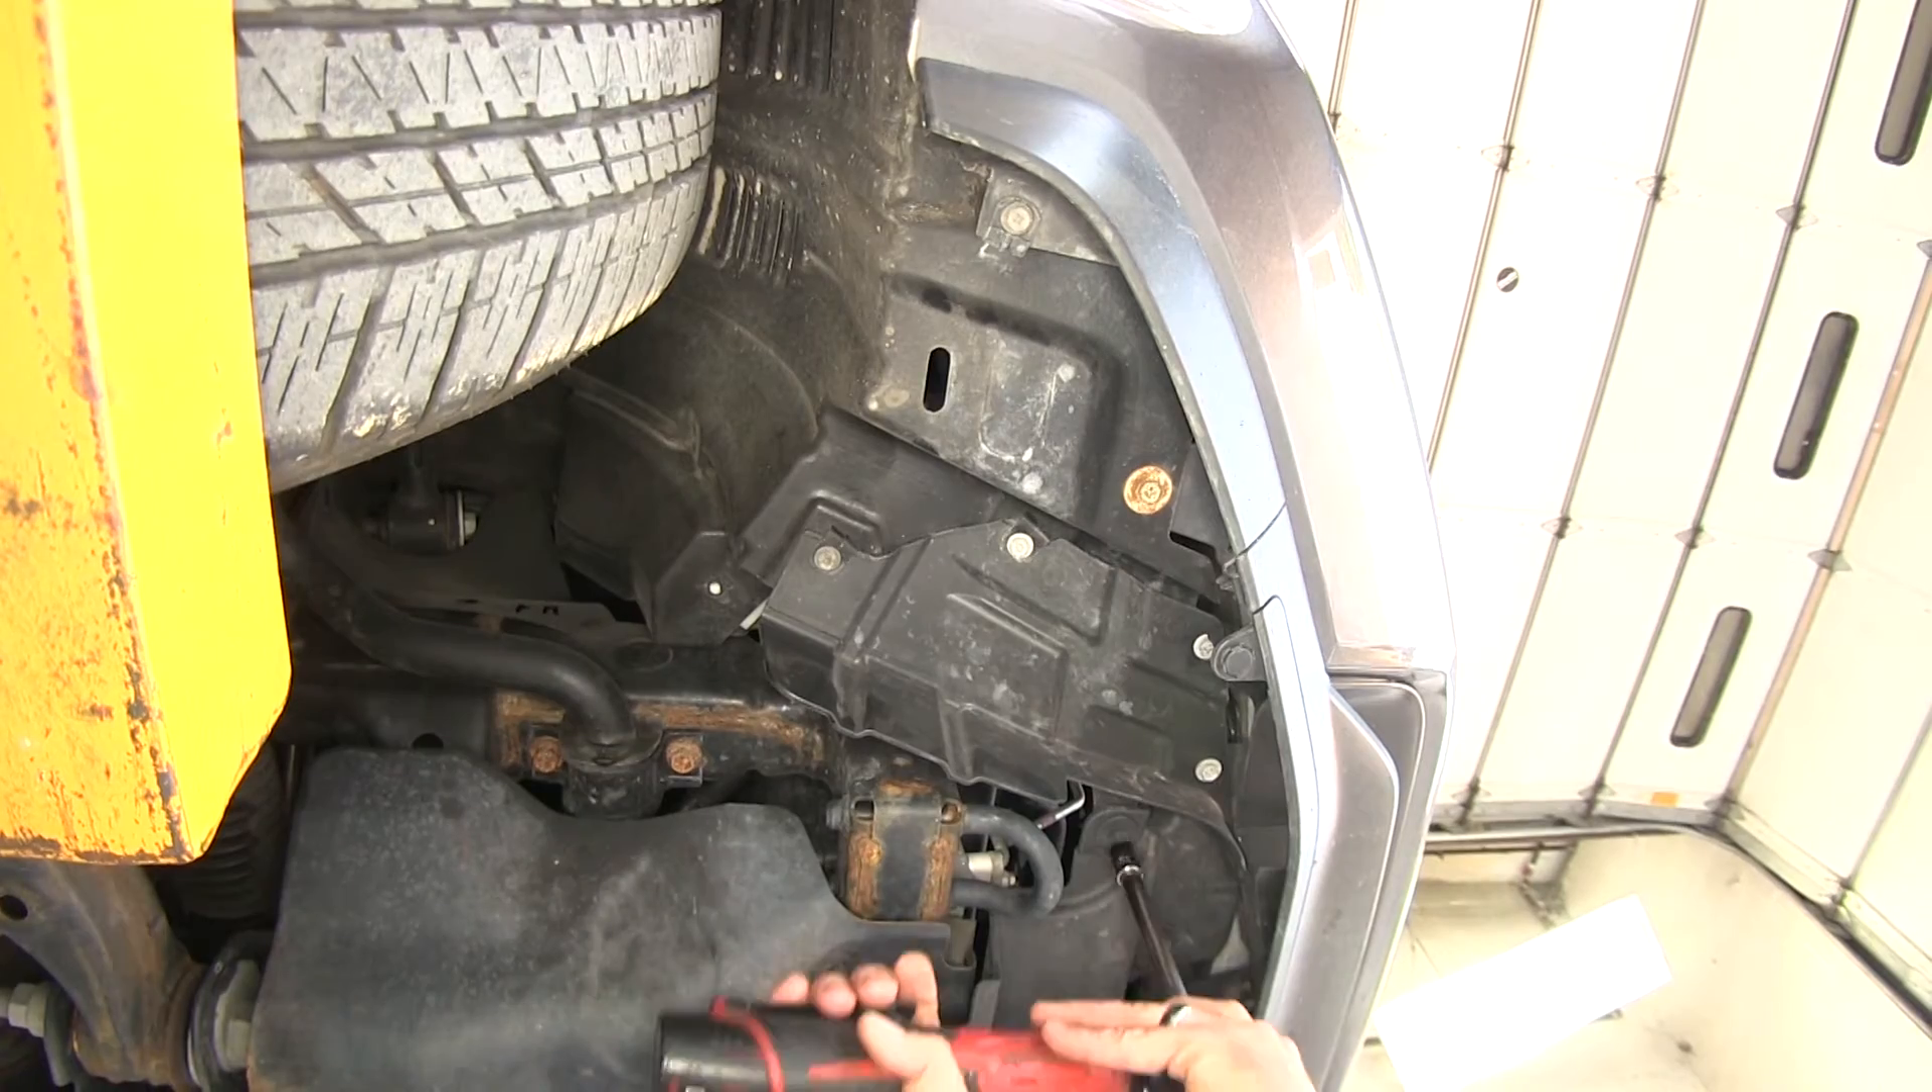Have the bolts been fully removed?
No.